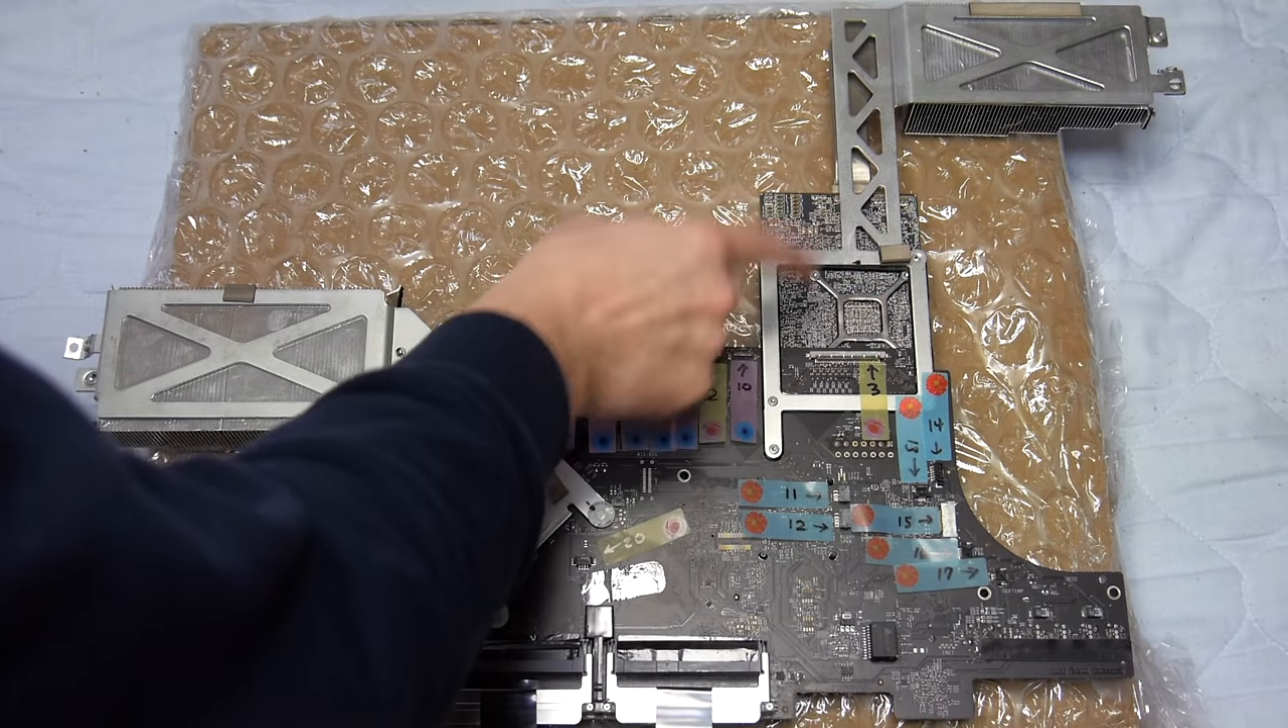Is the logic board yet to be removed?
No.